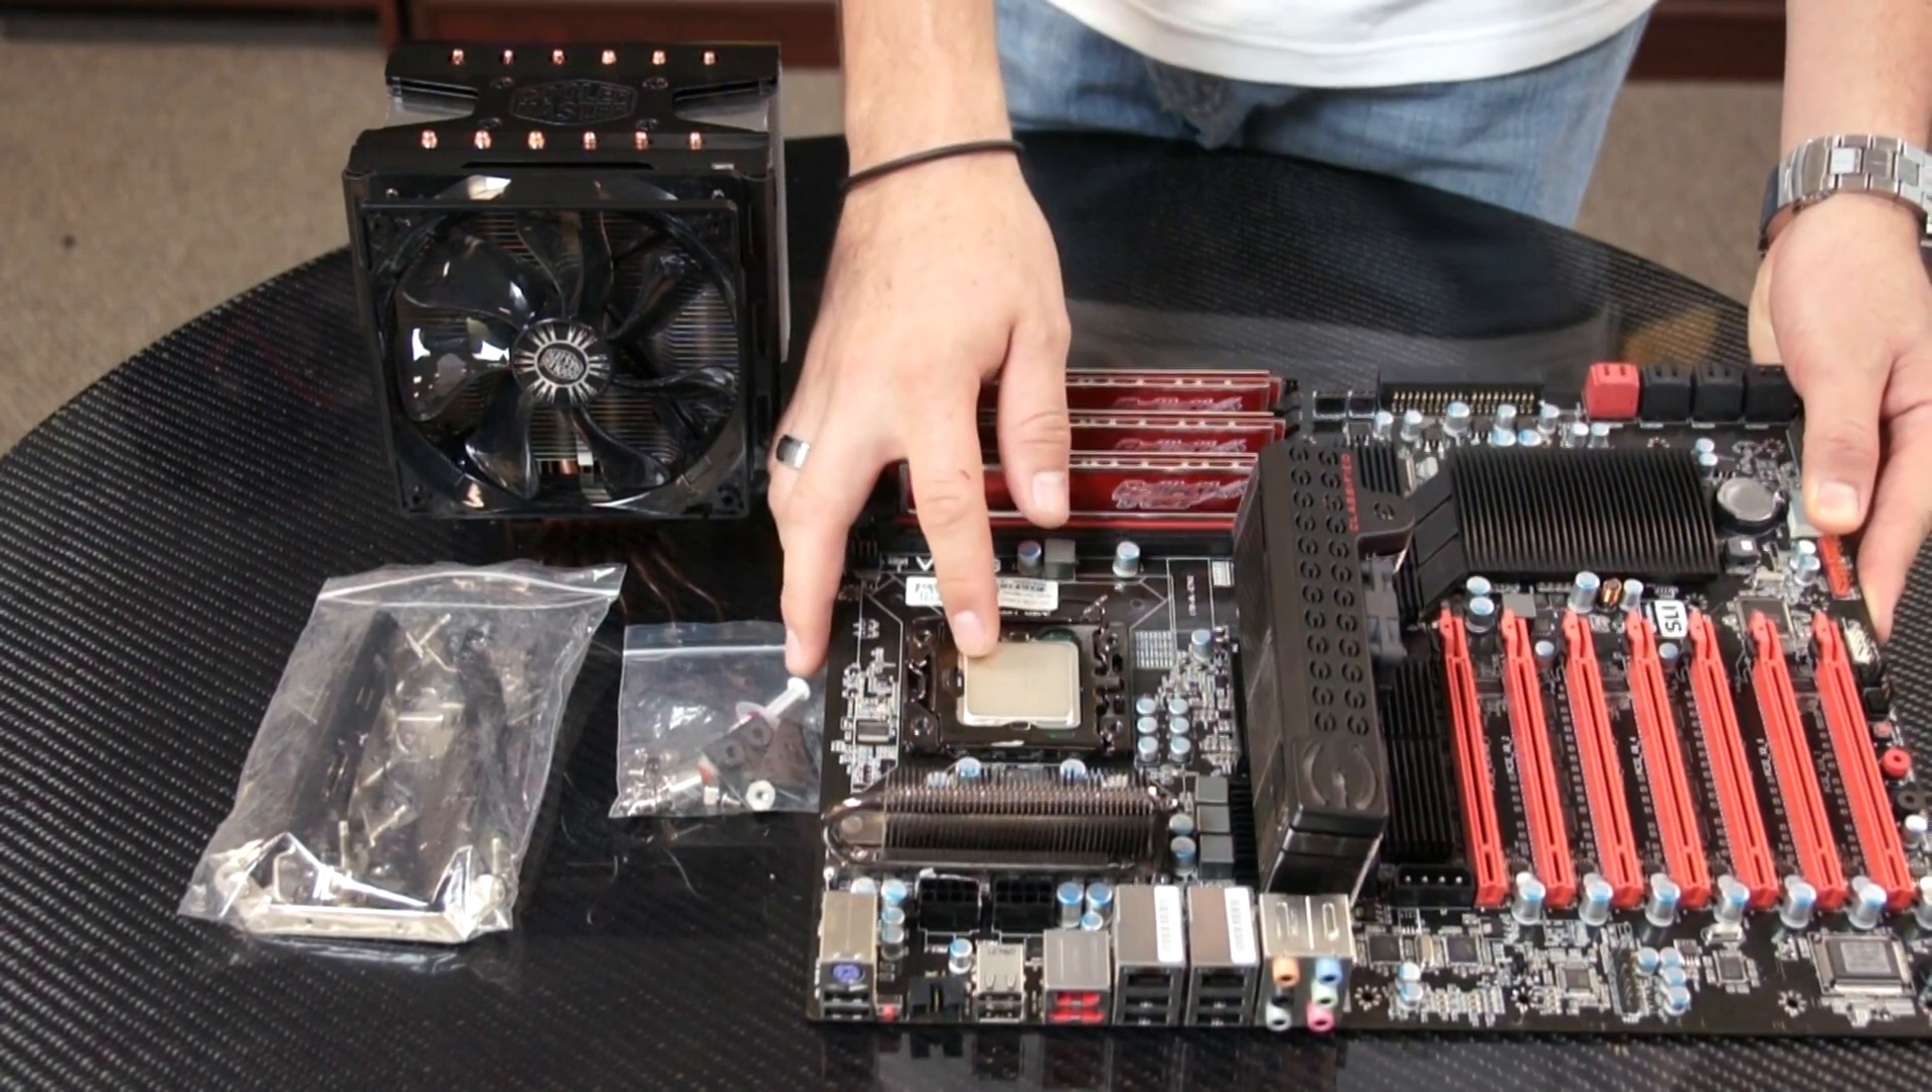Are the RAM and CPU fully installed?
Yes.